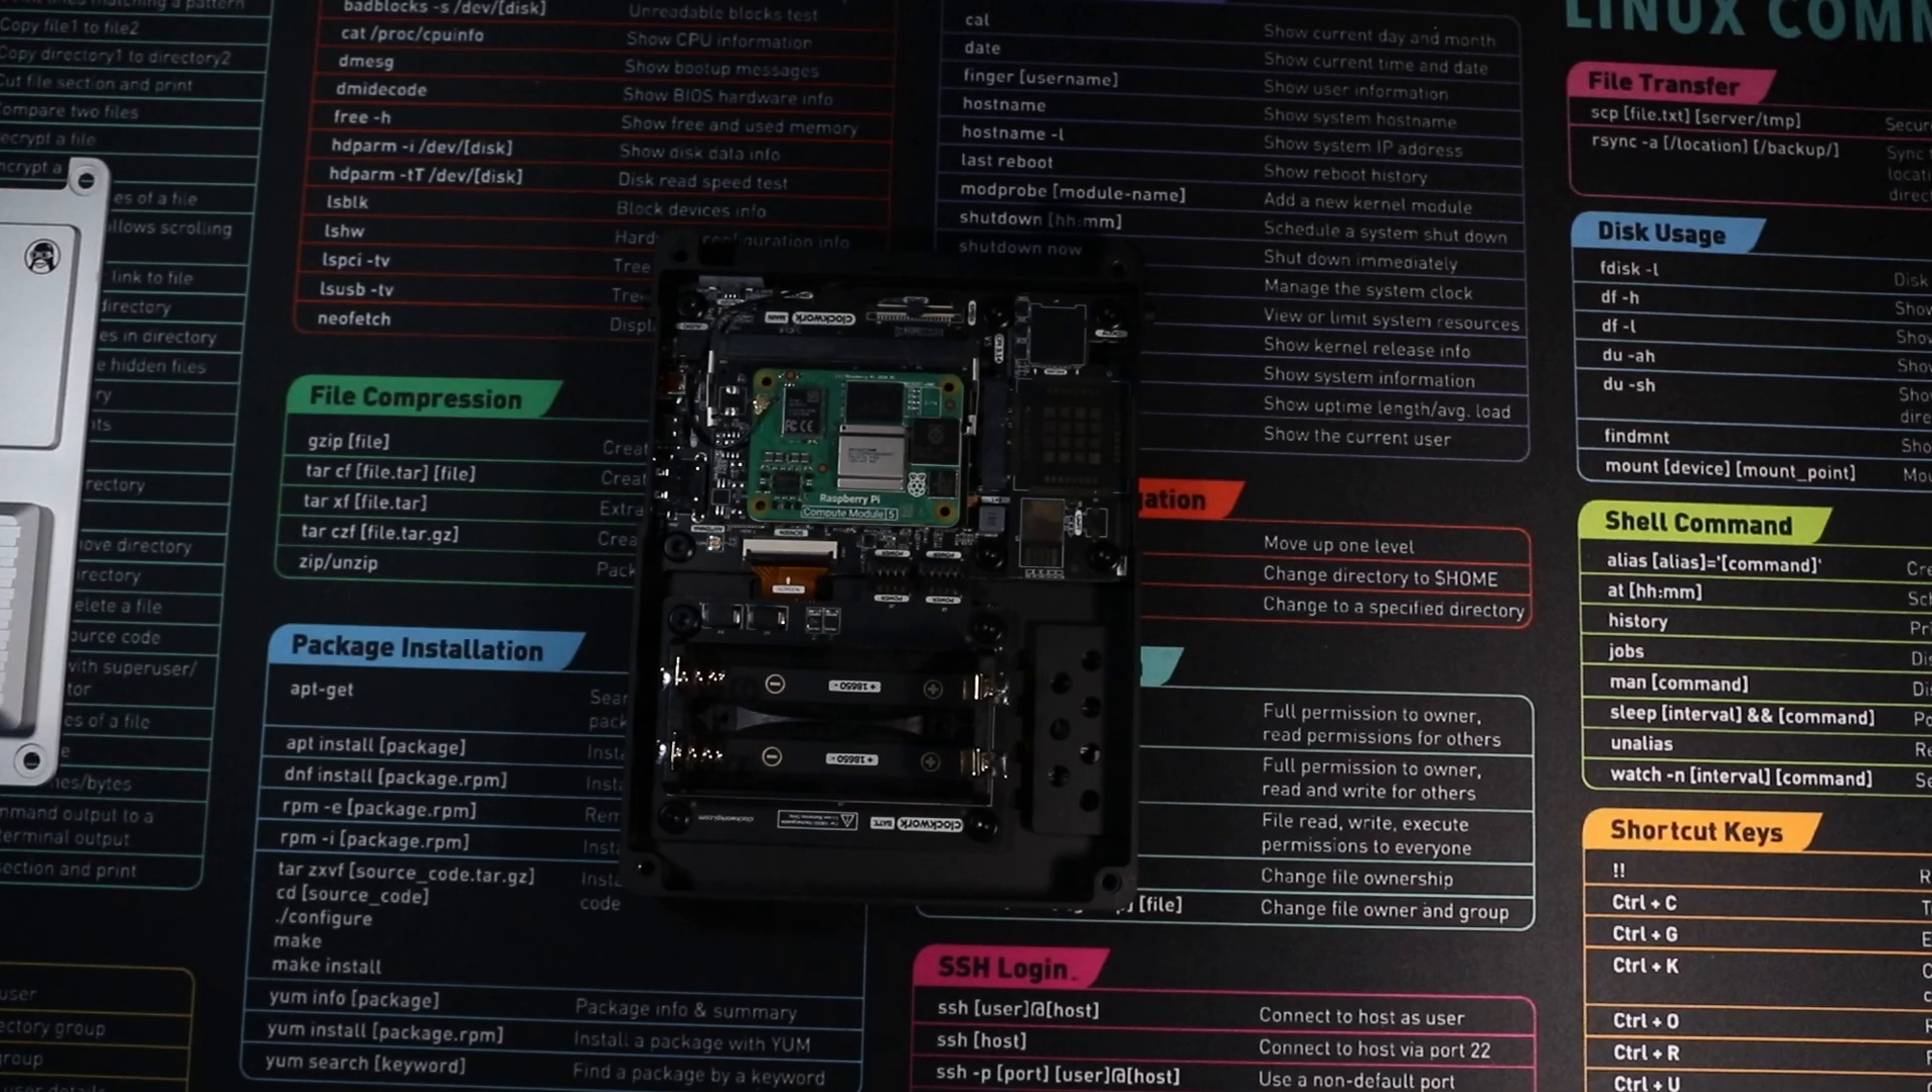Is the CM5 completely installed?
Yes.